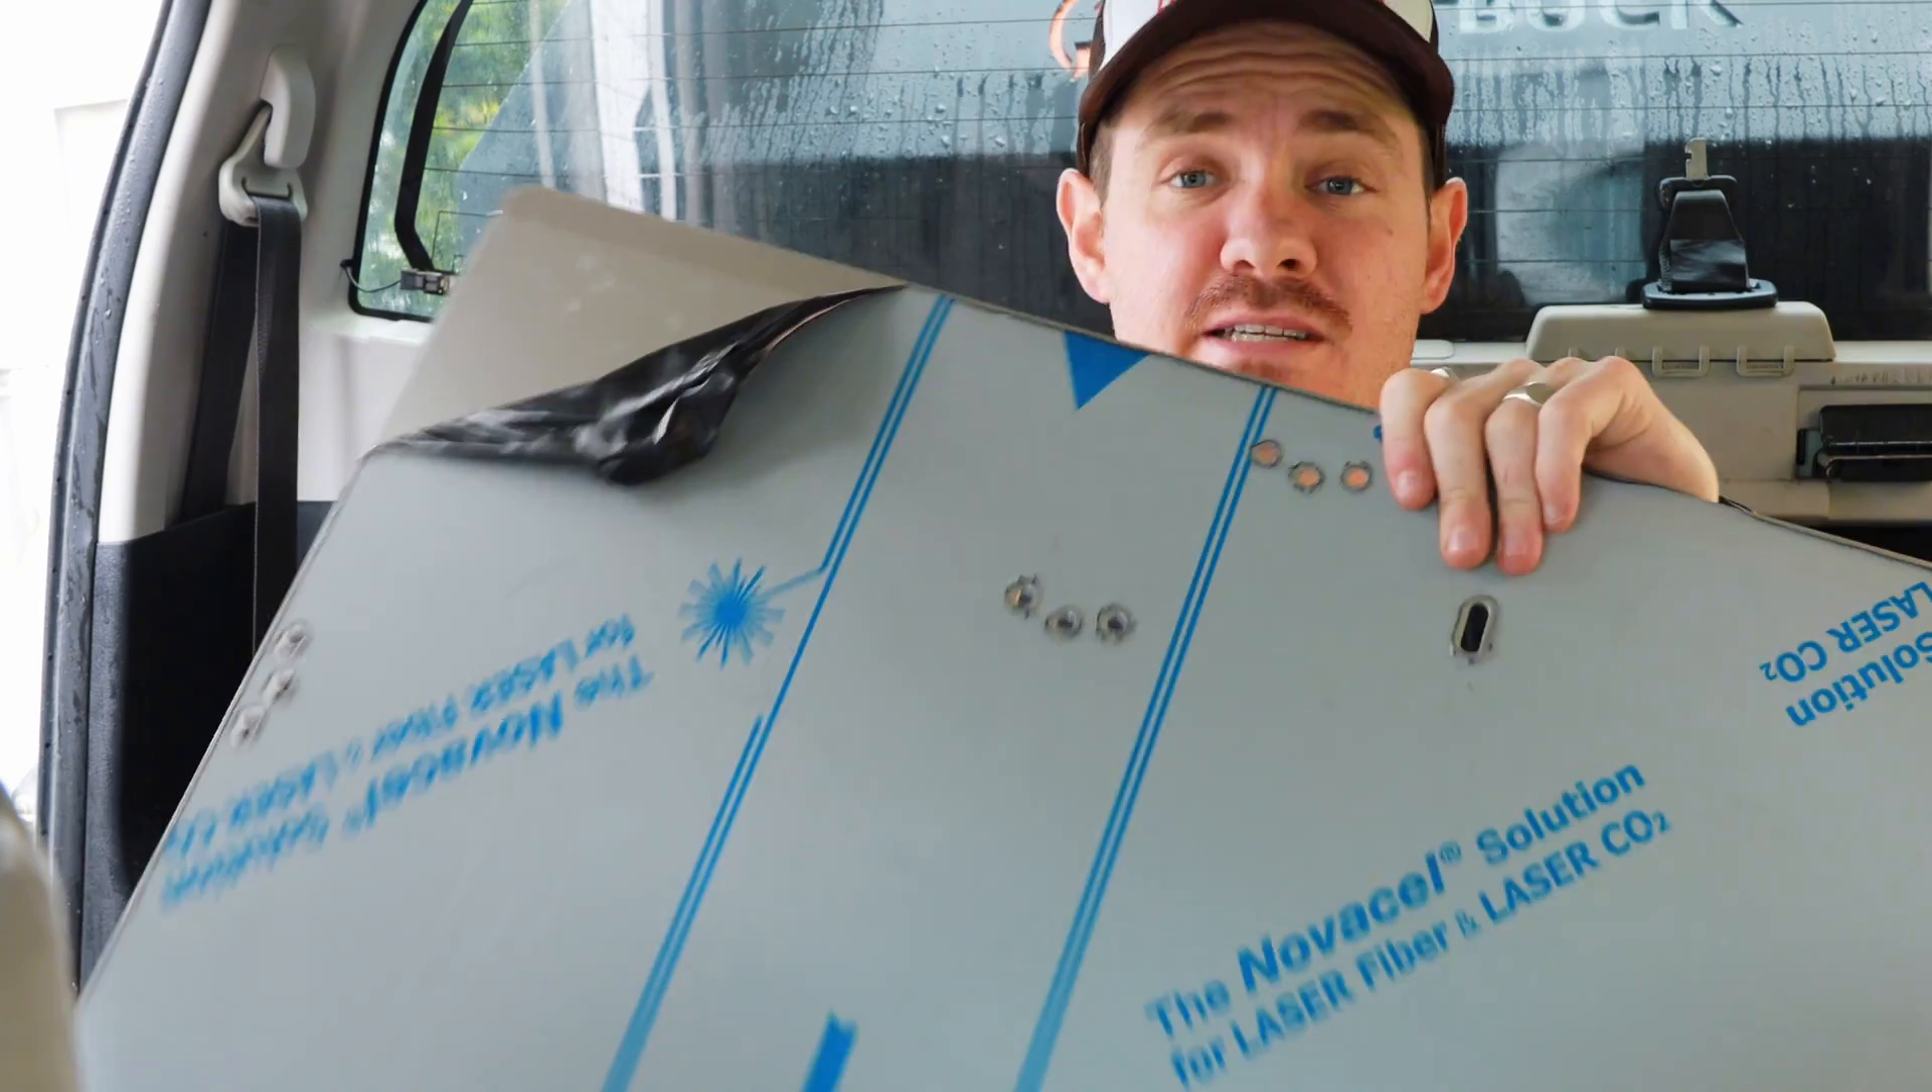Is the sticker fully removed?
No.